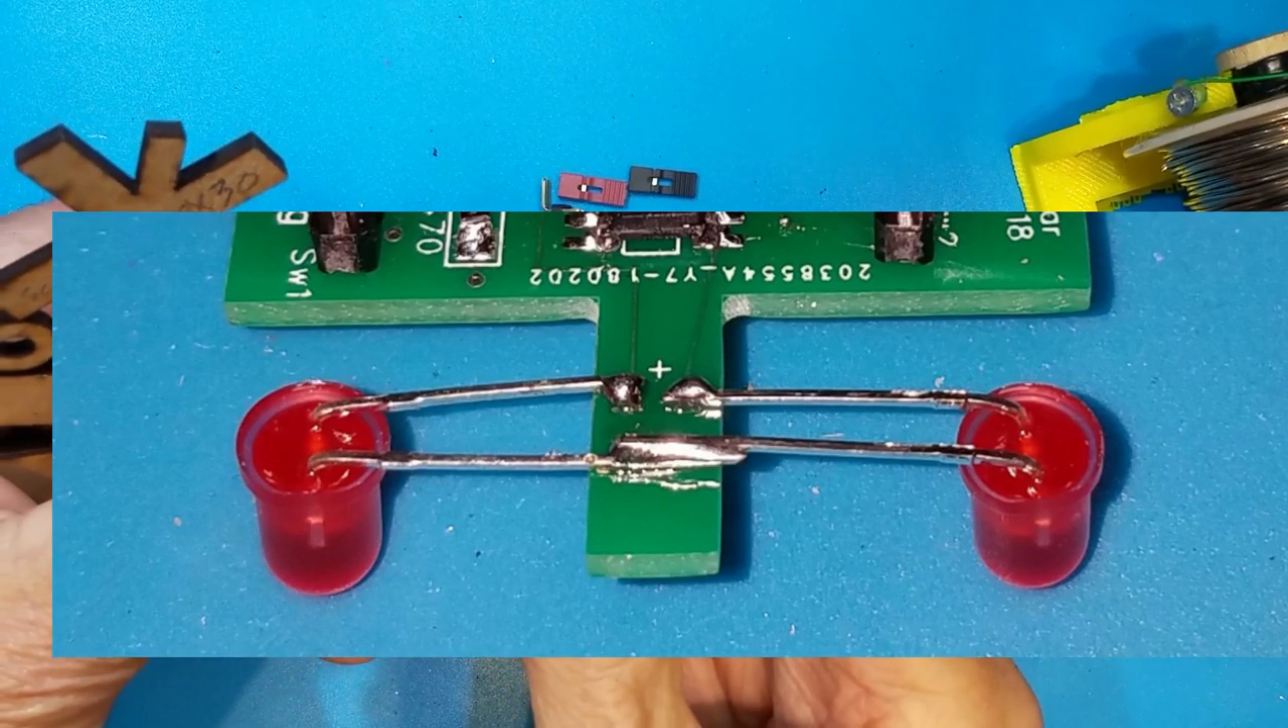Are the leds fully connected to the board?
Yes.